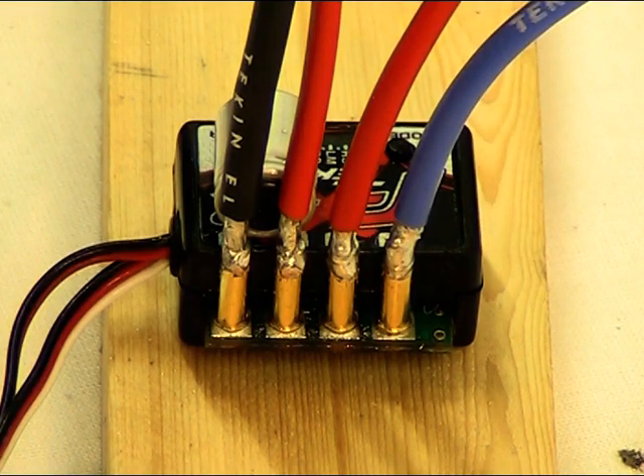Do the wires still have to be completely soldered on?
No.